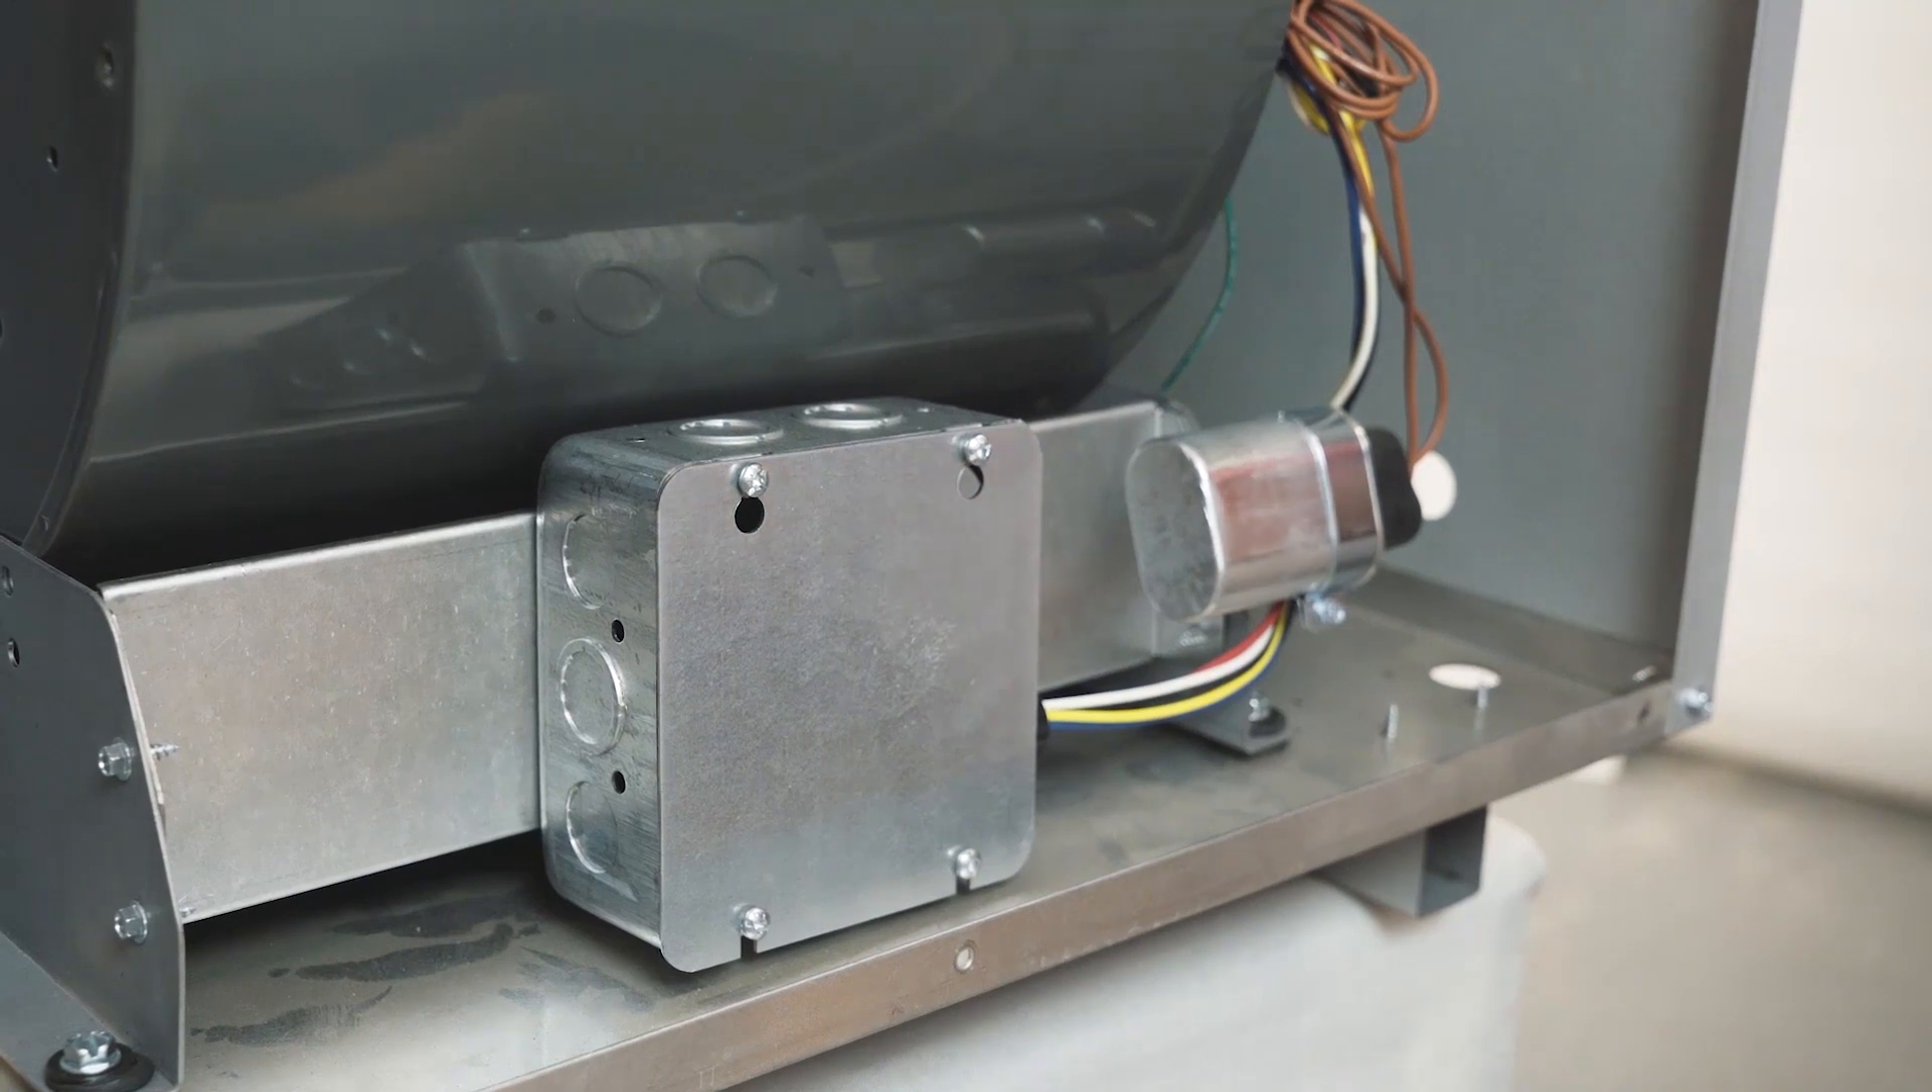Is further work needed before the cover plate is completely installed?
No.